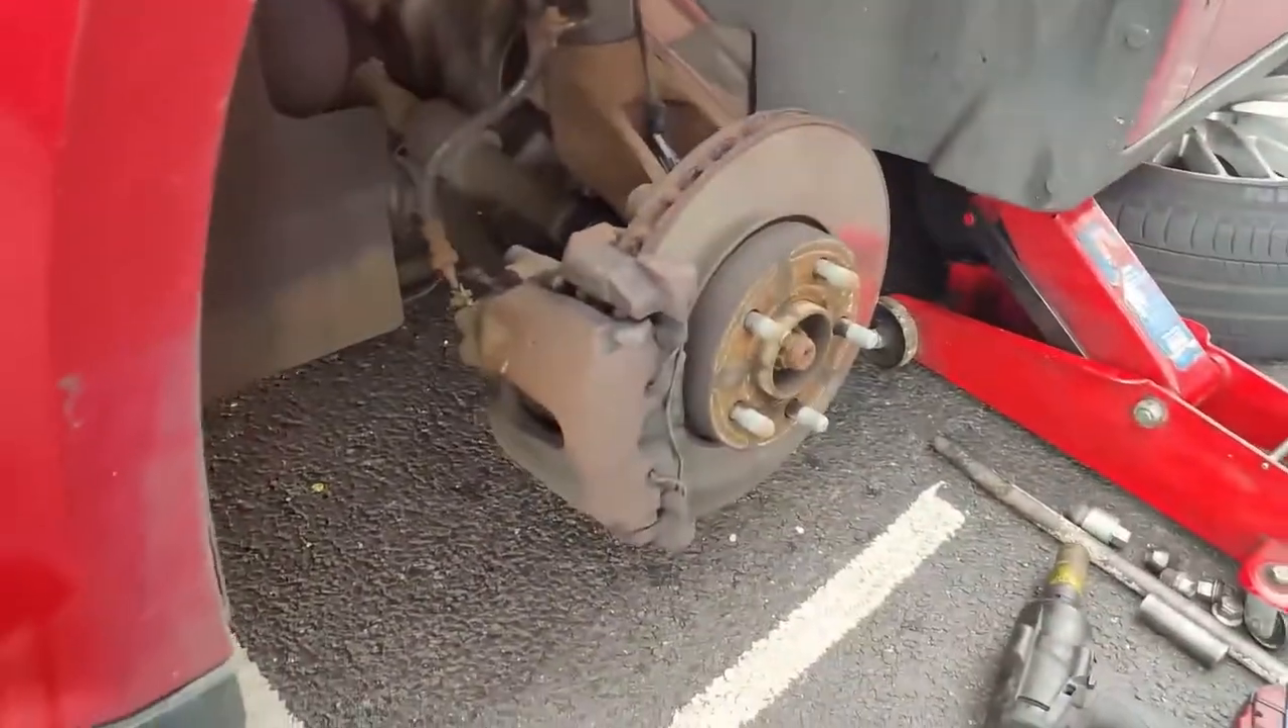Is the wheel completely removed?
Yes.